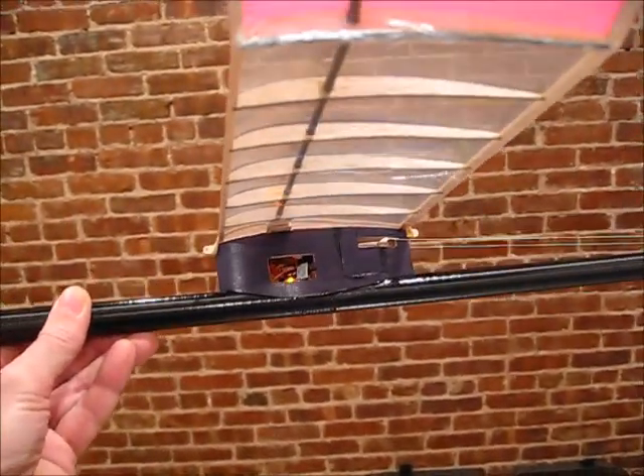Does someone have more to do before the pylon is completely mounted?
No.